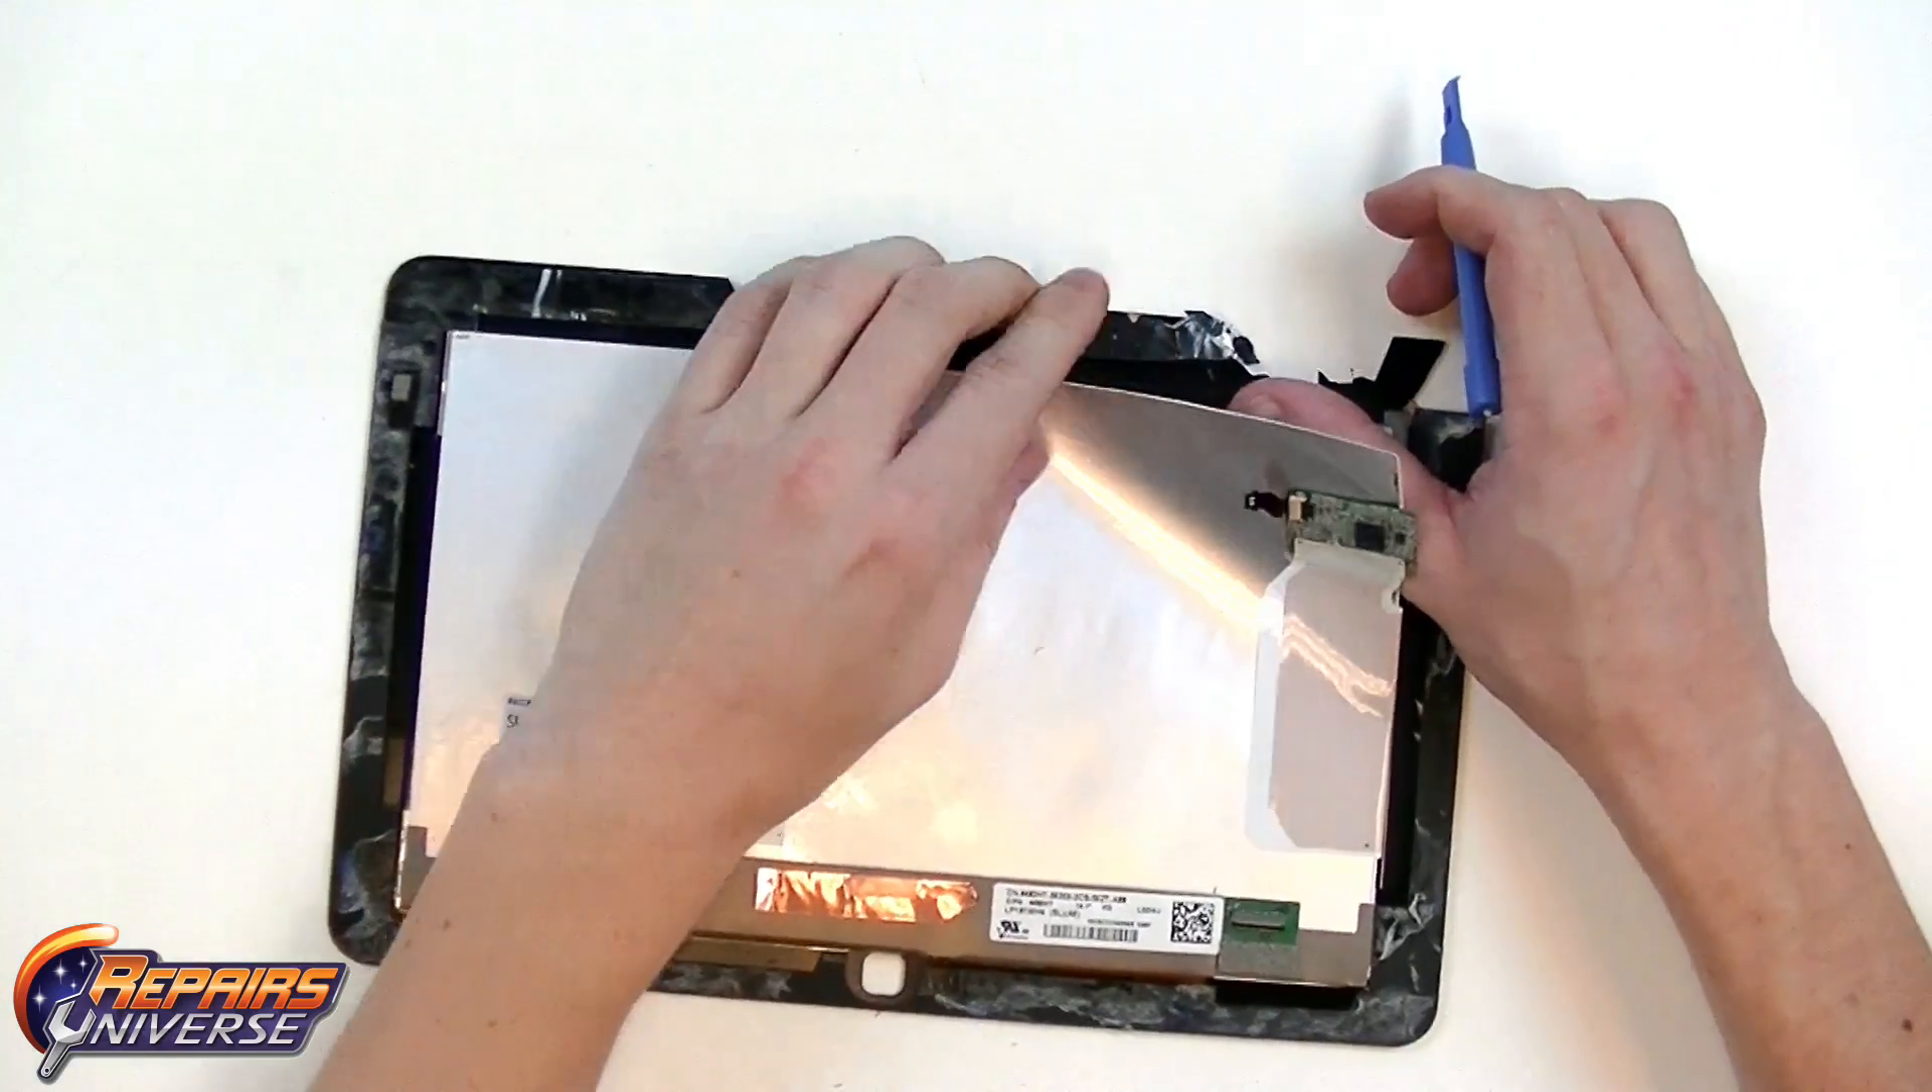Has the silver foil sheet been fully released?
No.